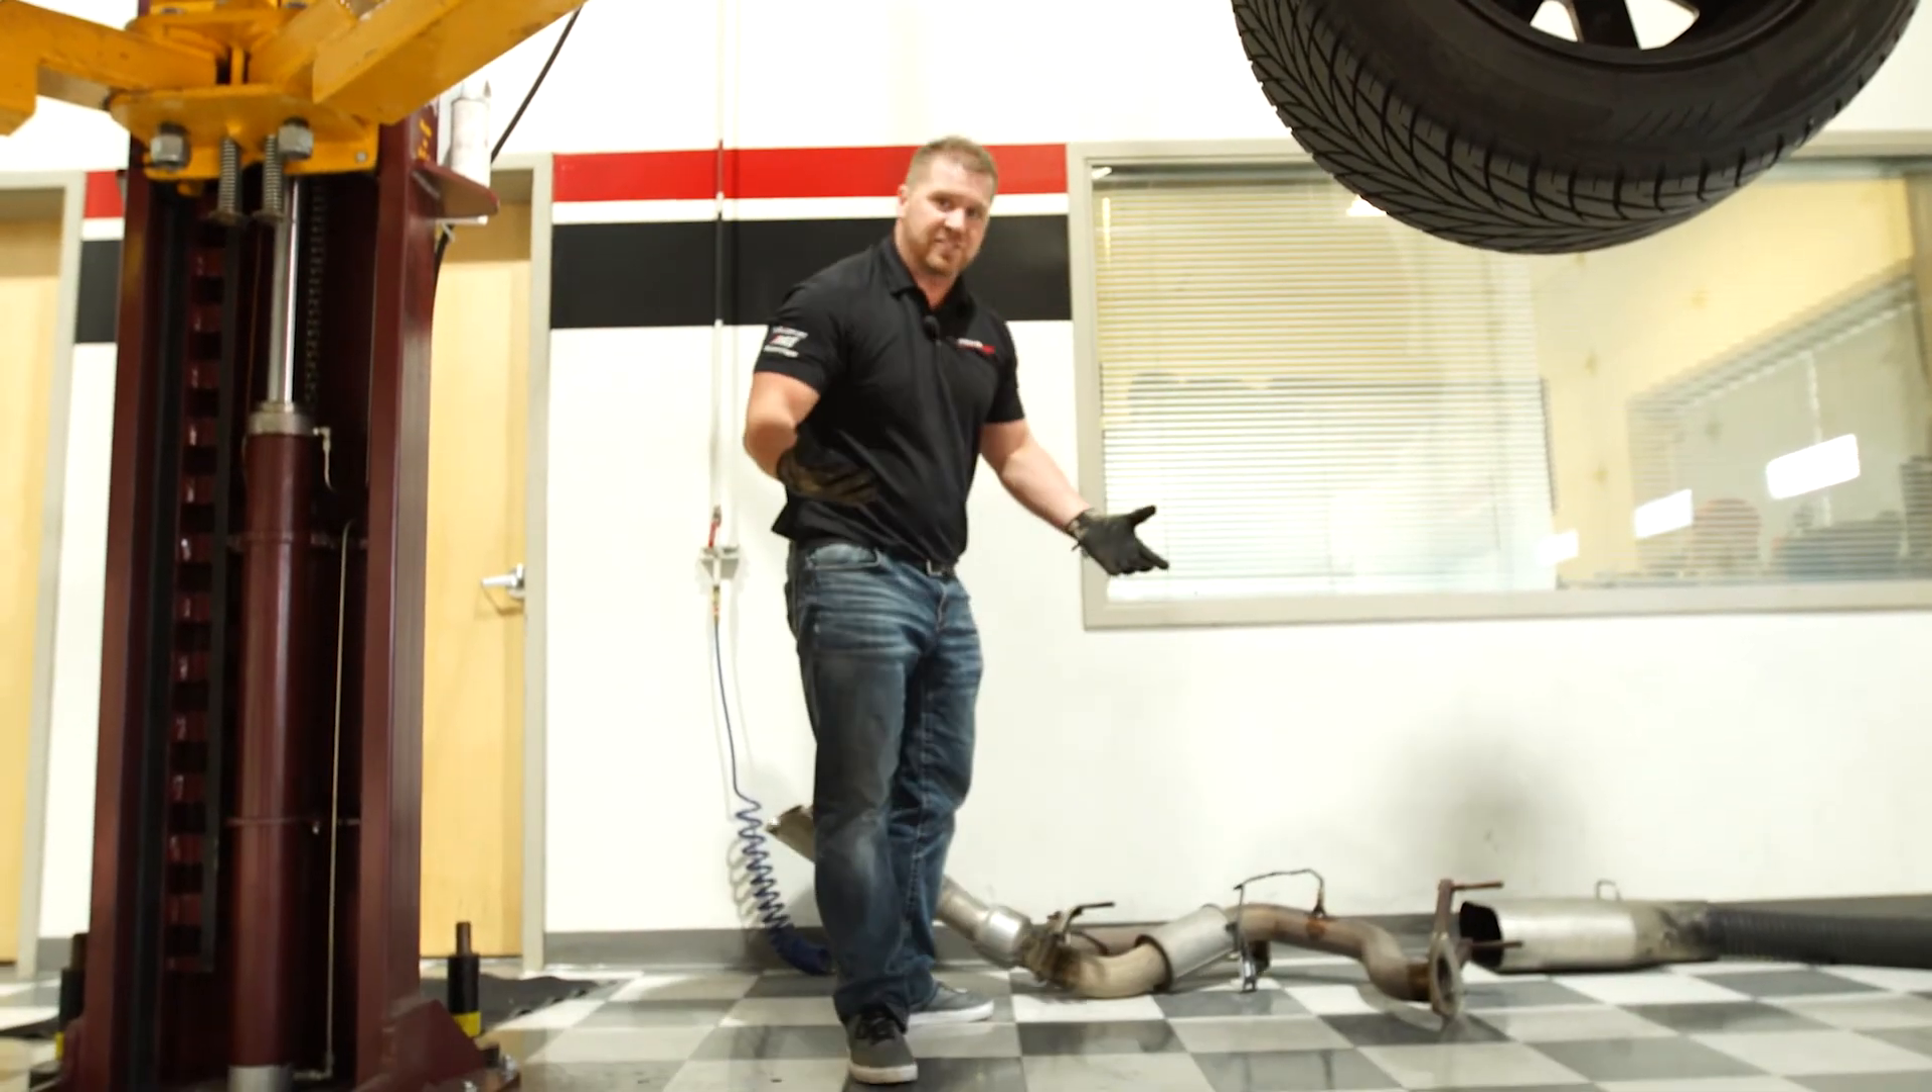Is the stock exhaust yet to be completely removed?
No.